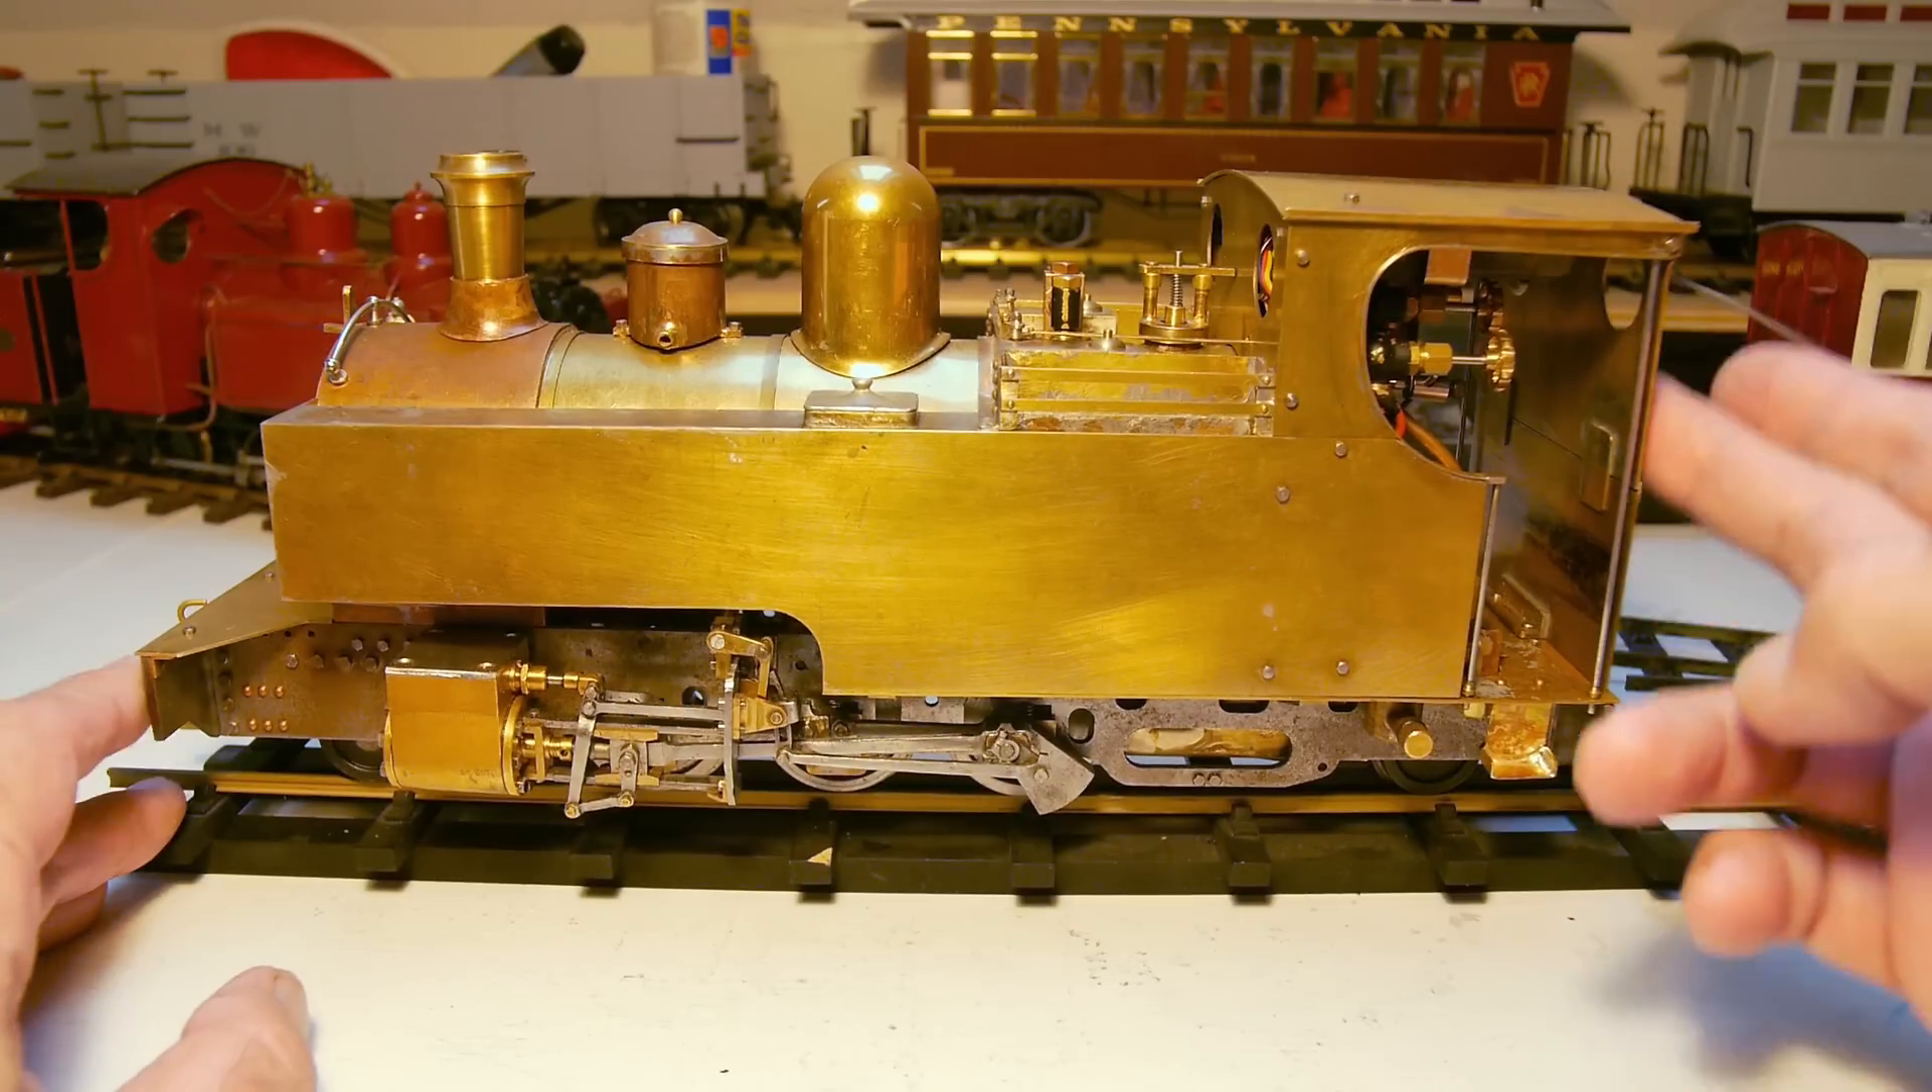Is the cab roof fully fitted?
Yes.